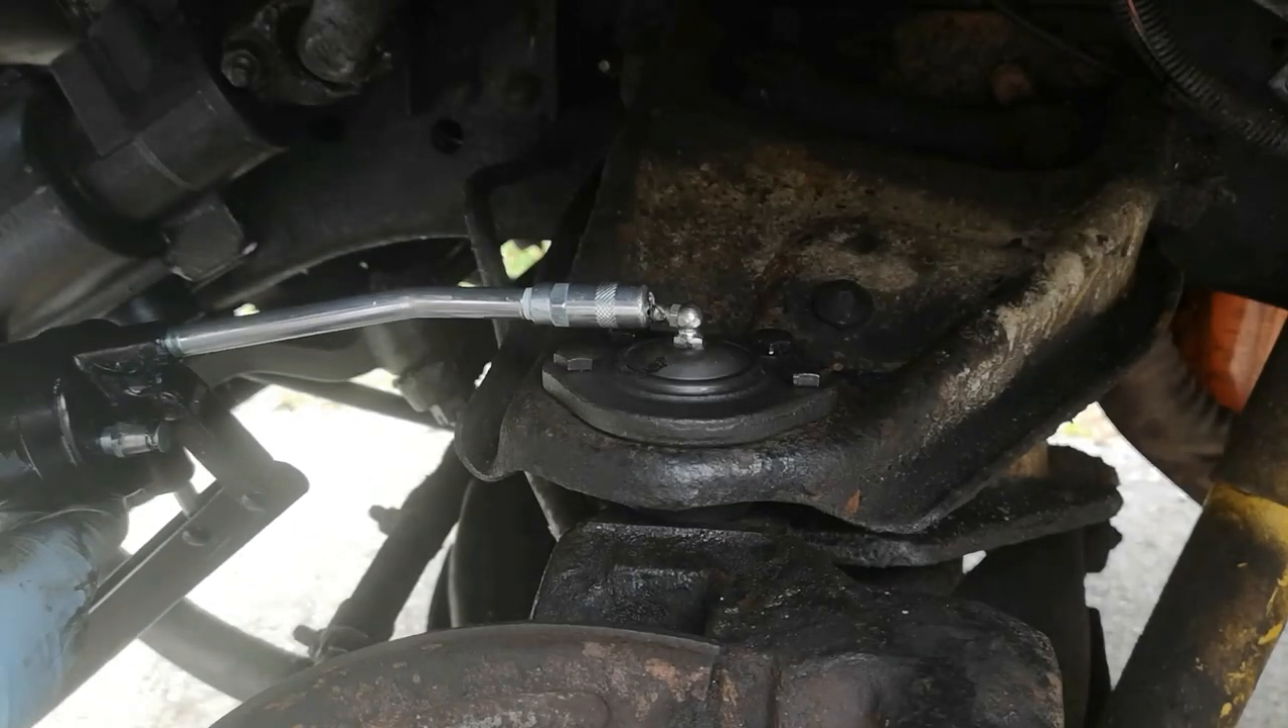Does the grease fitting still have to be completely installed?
No.